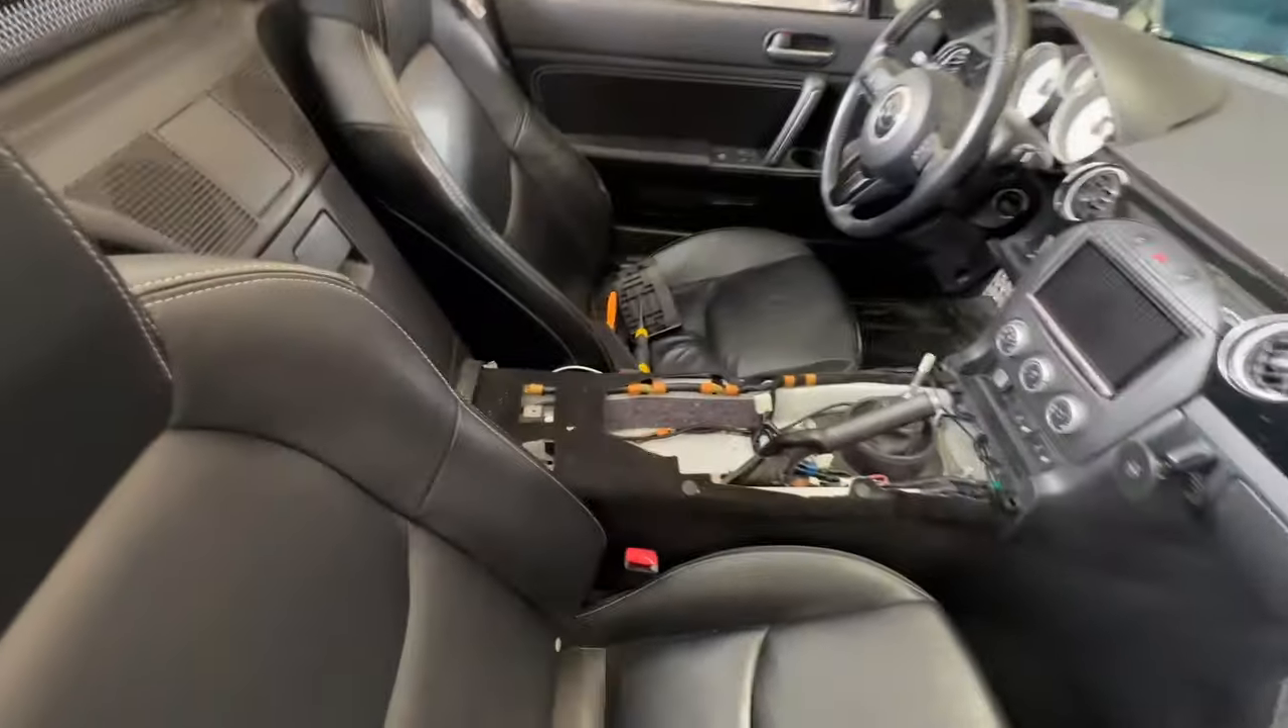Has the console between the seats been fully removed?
Yes.